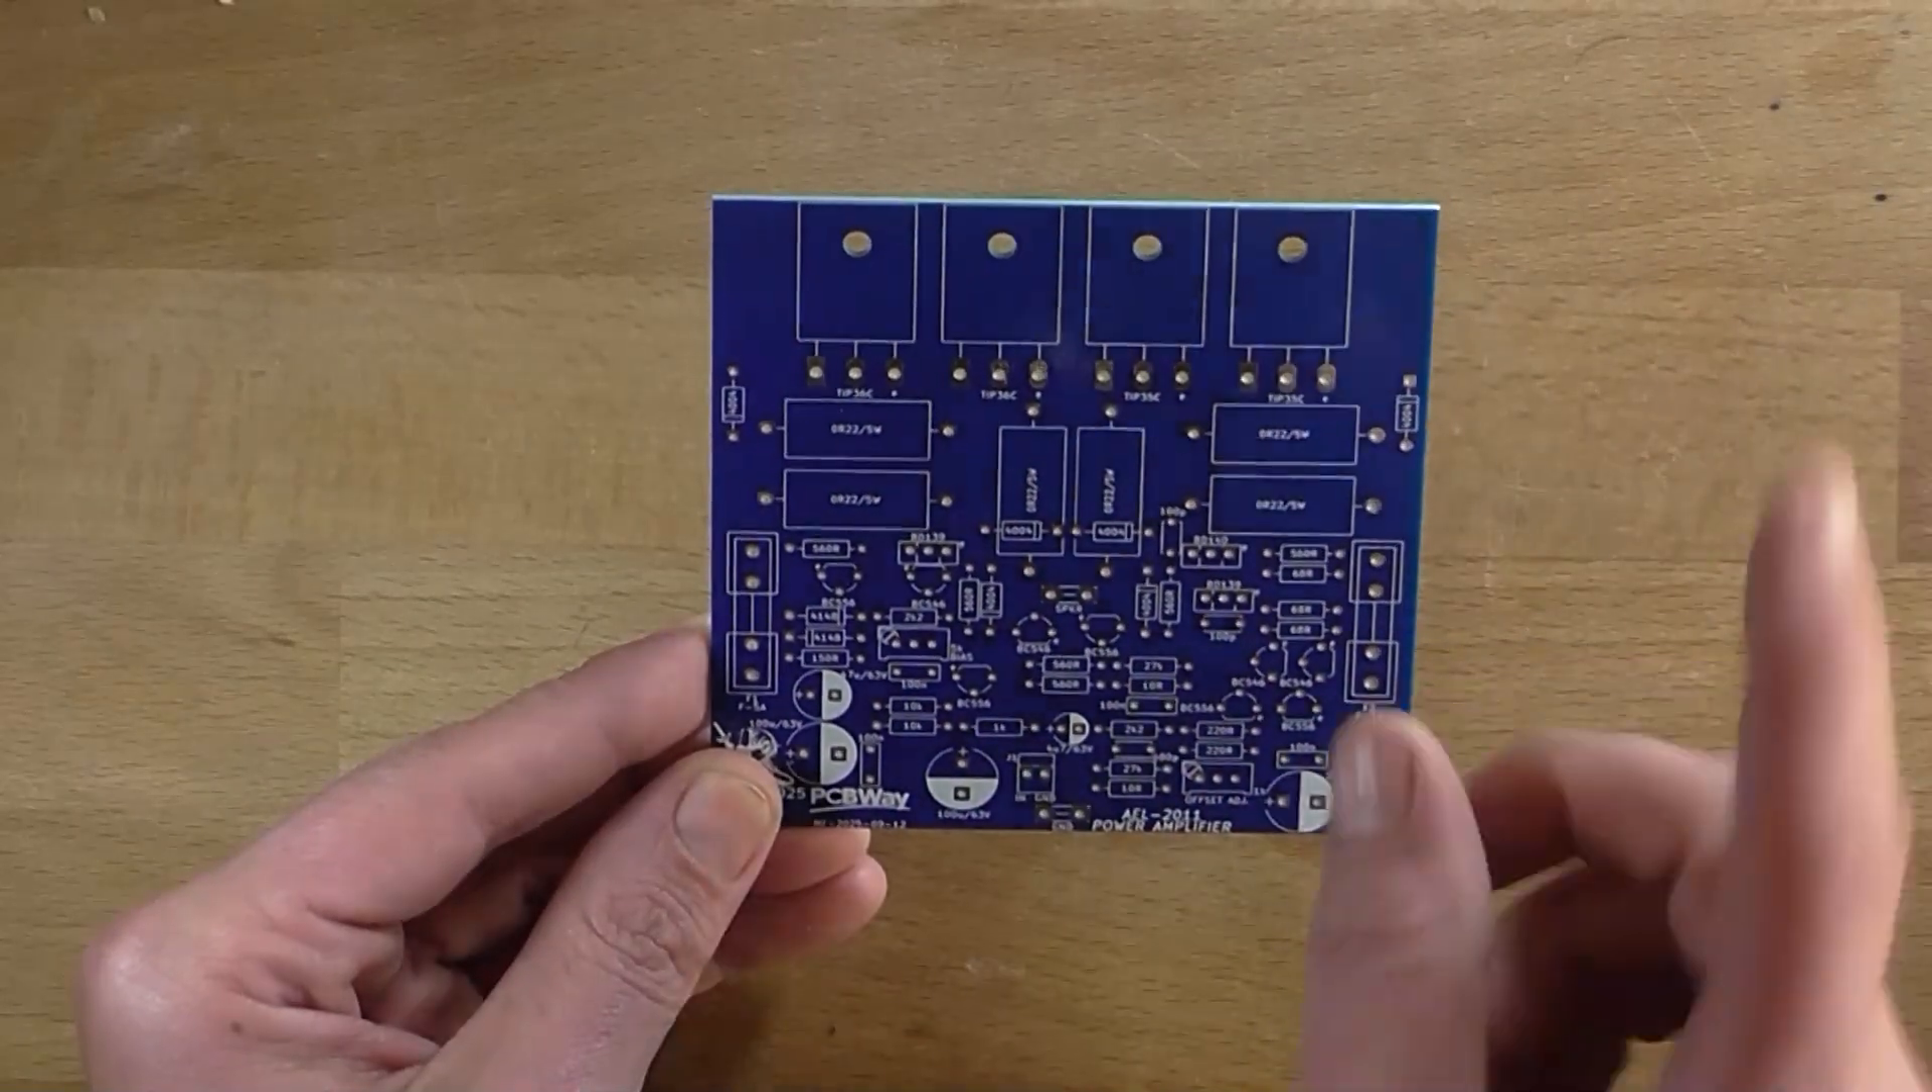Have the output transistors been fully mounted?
No.